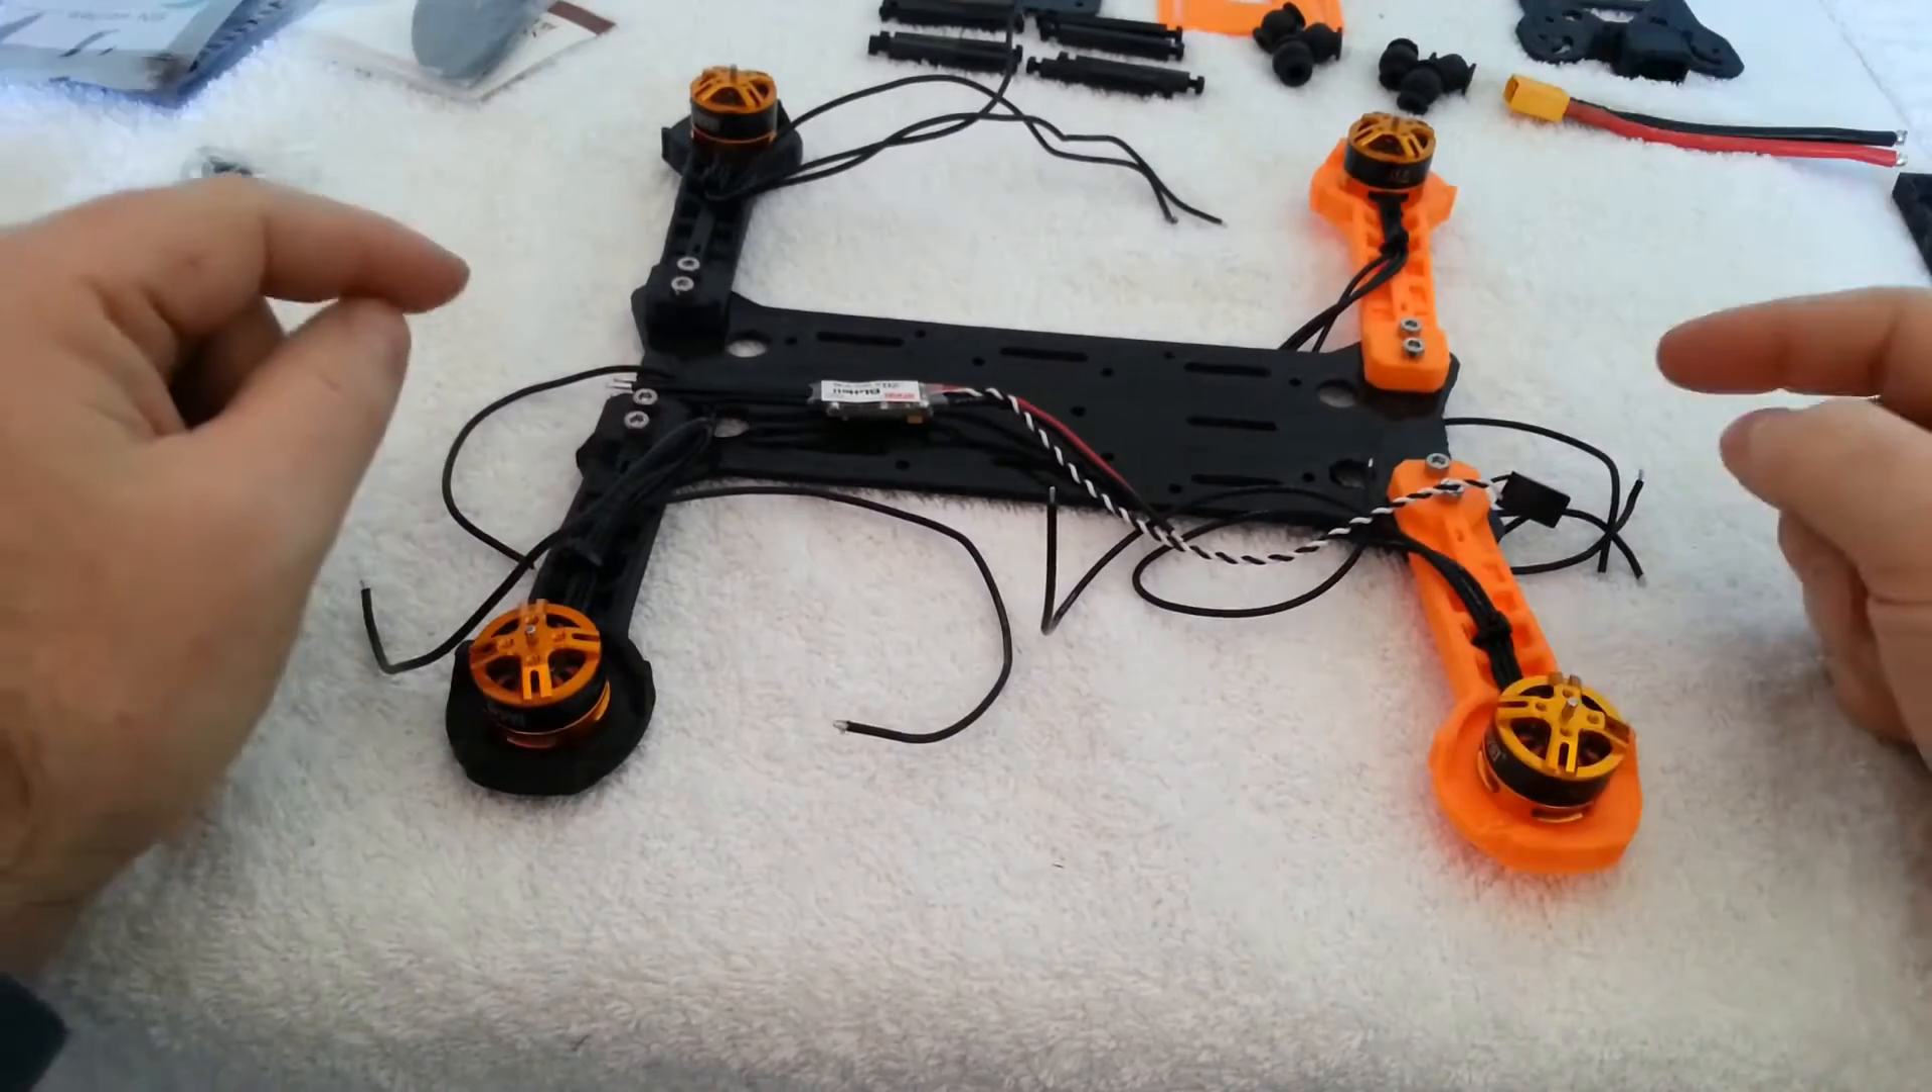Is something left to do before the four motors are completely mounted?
No.